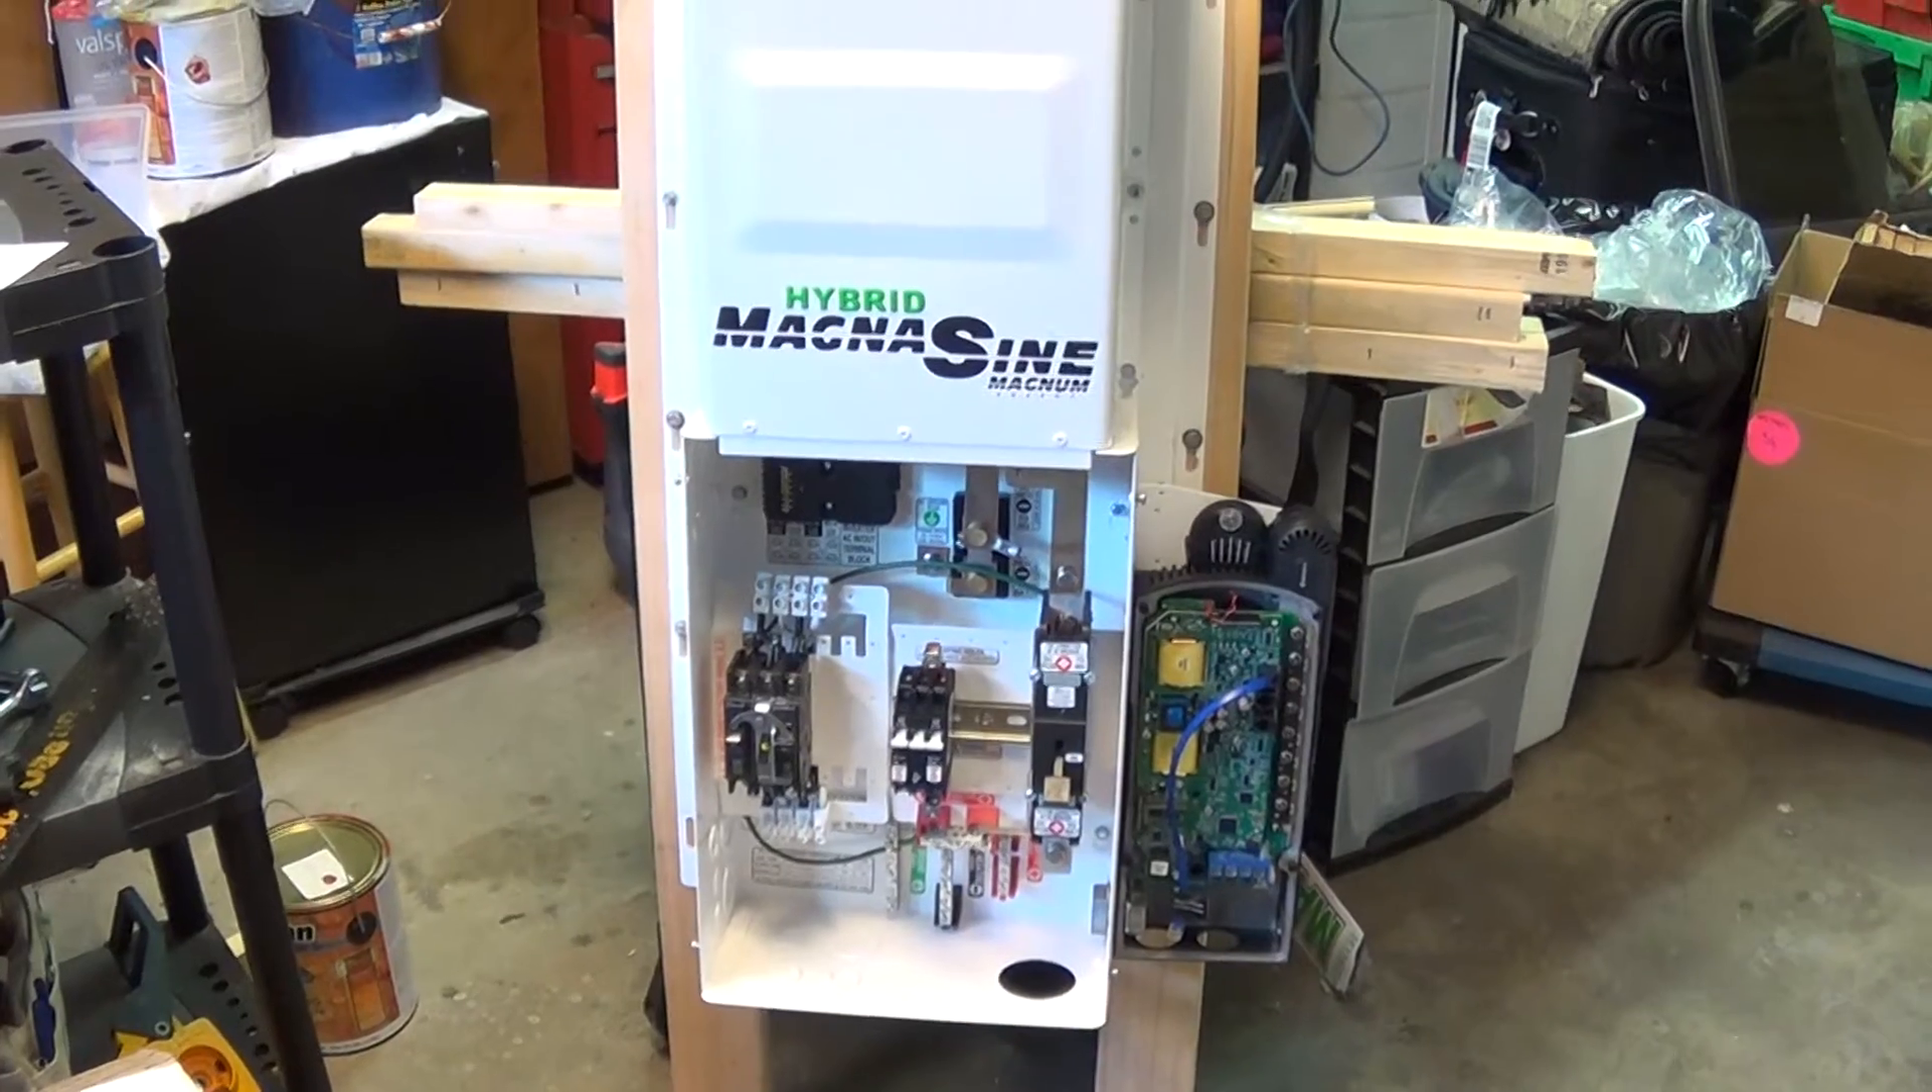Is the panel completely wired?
No.